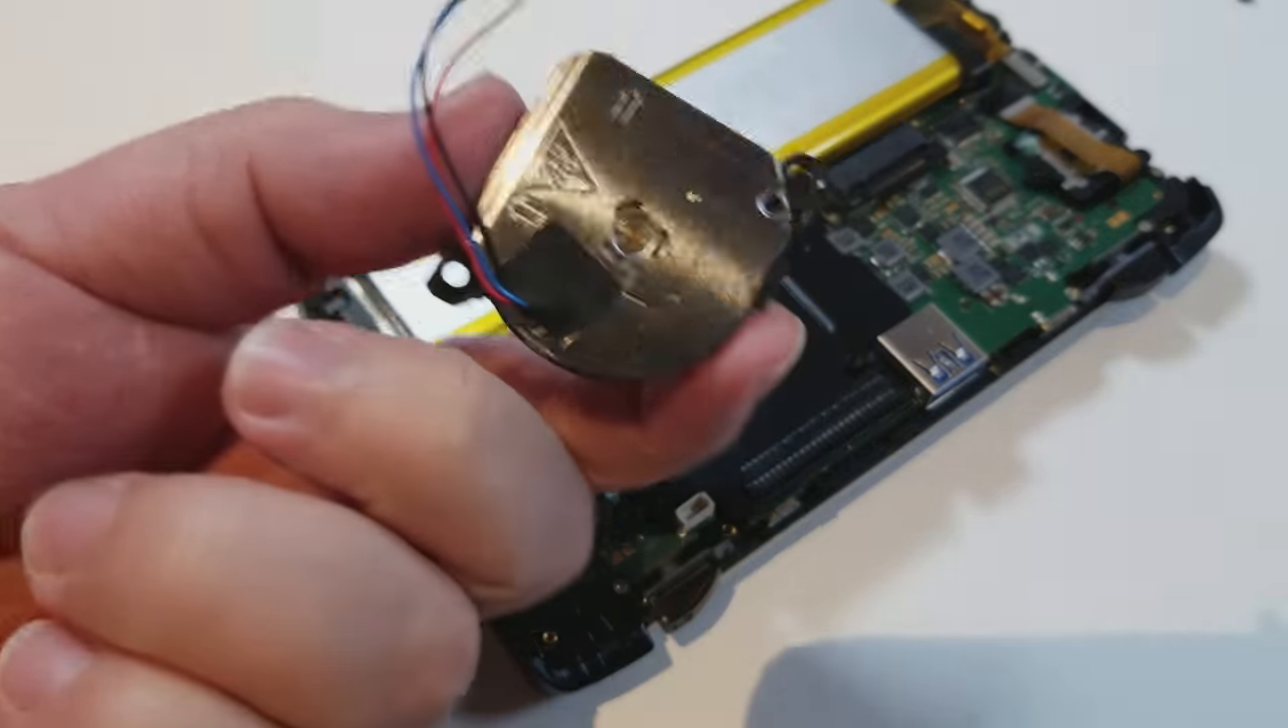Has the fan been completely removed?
Yes.